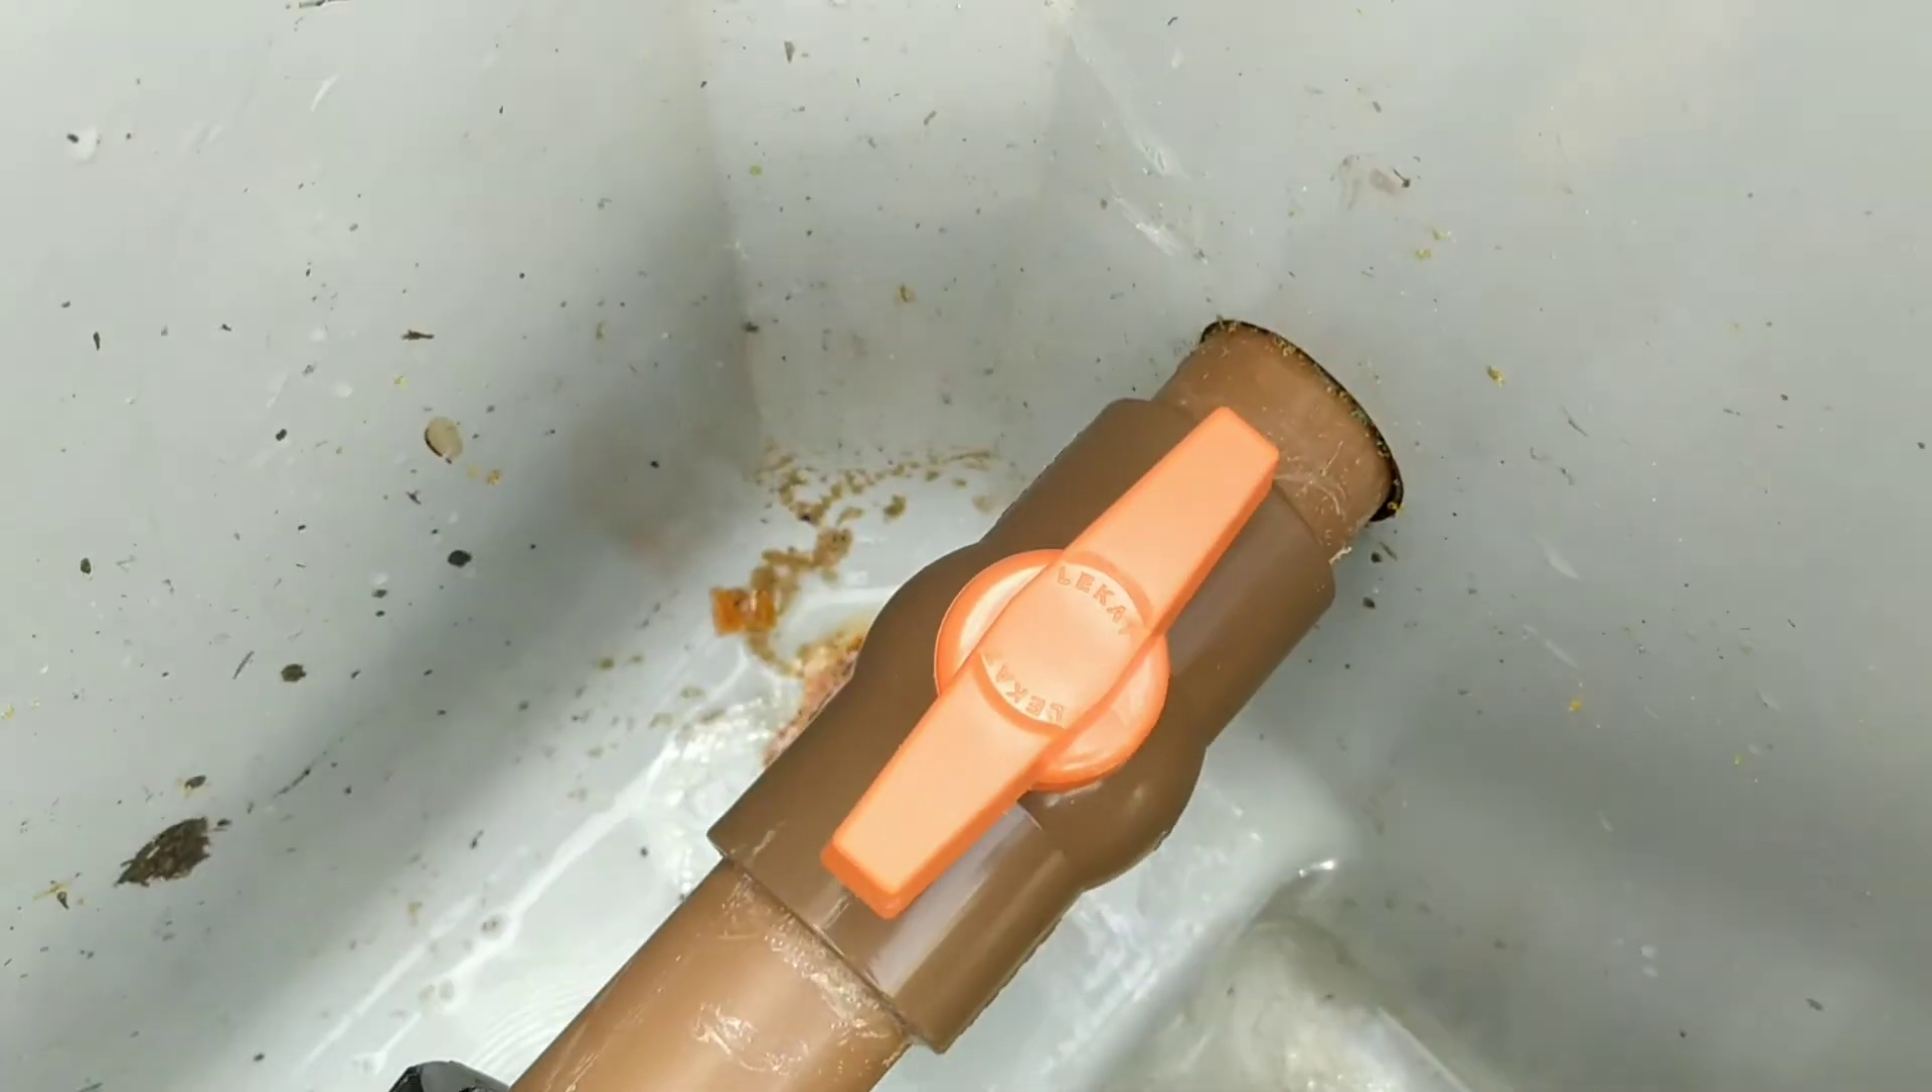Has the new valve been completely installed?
Yes.